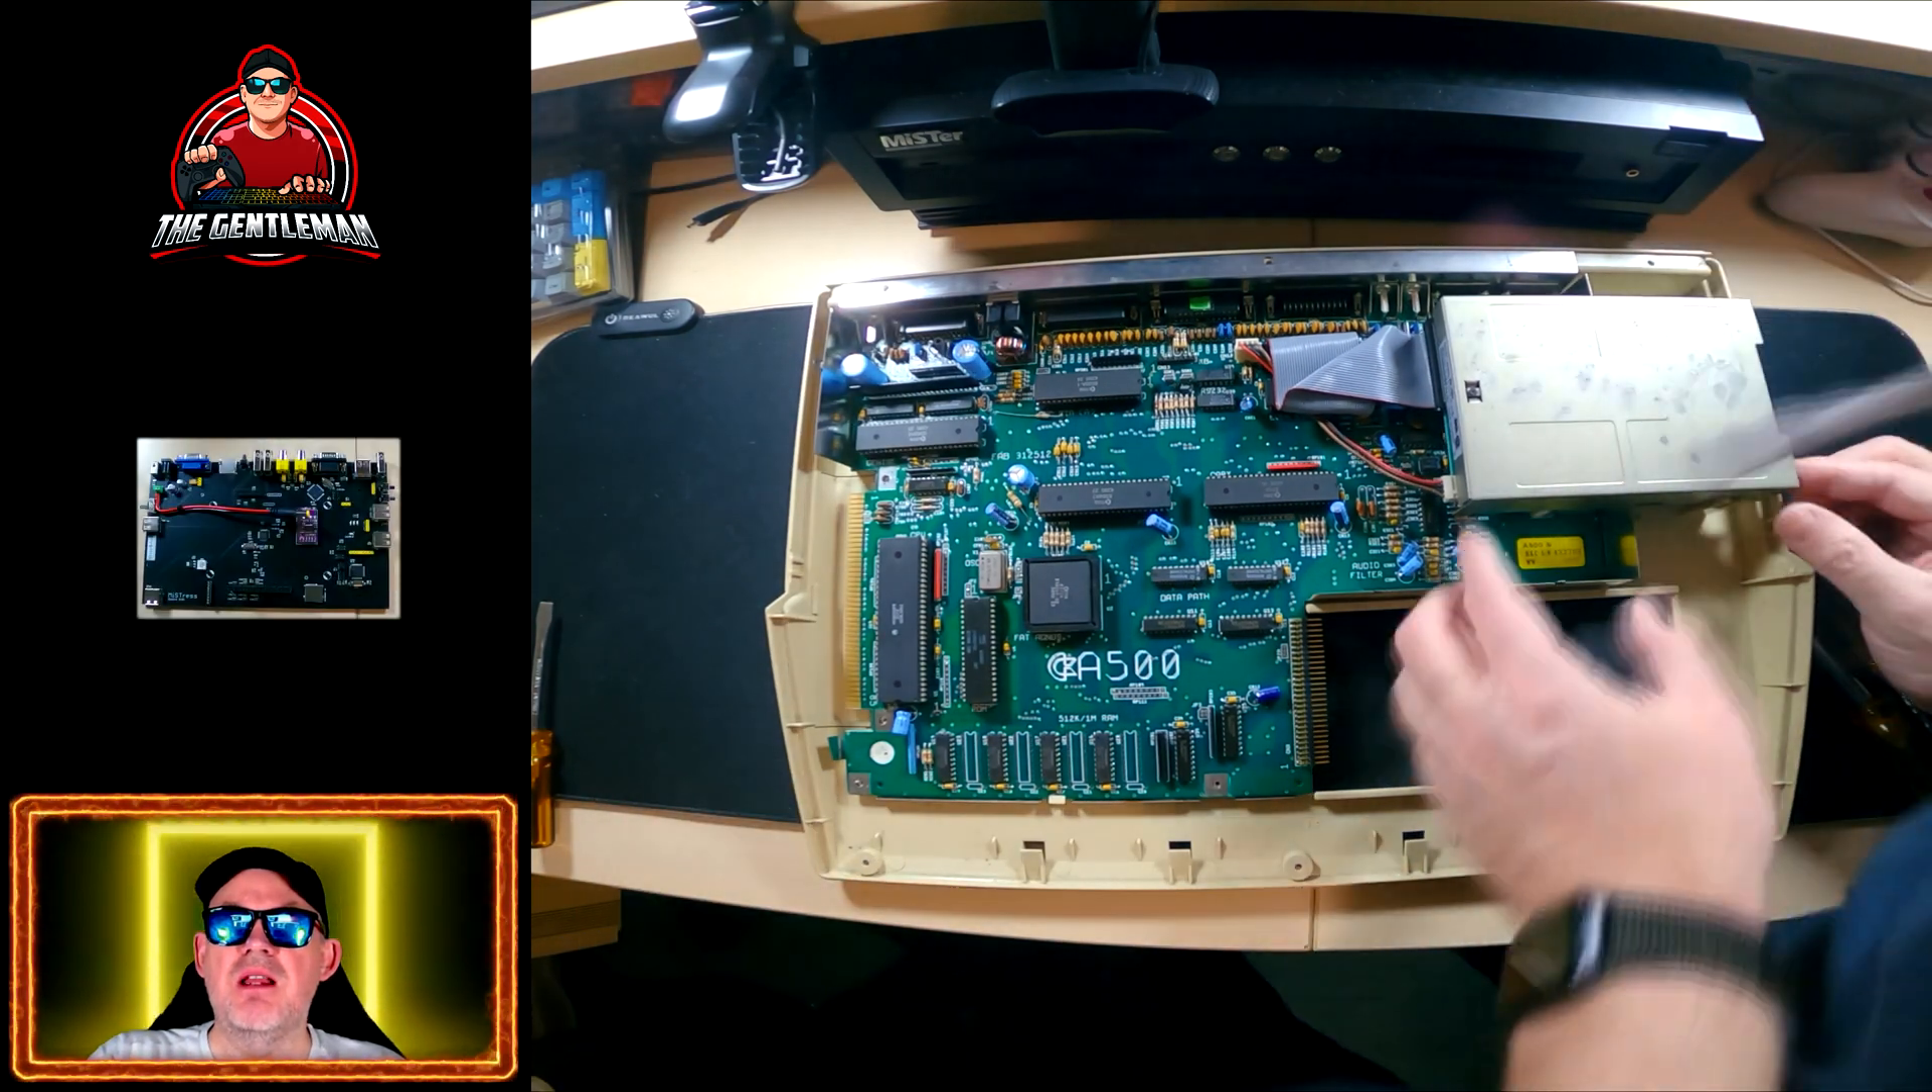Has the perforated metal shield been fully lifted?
Yes.